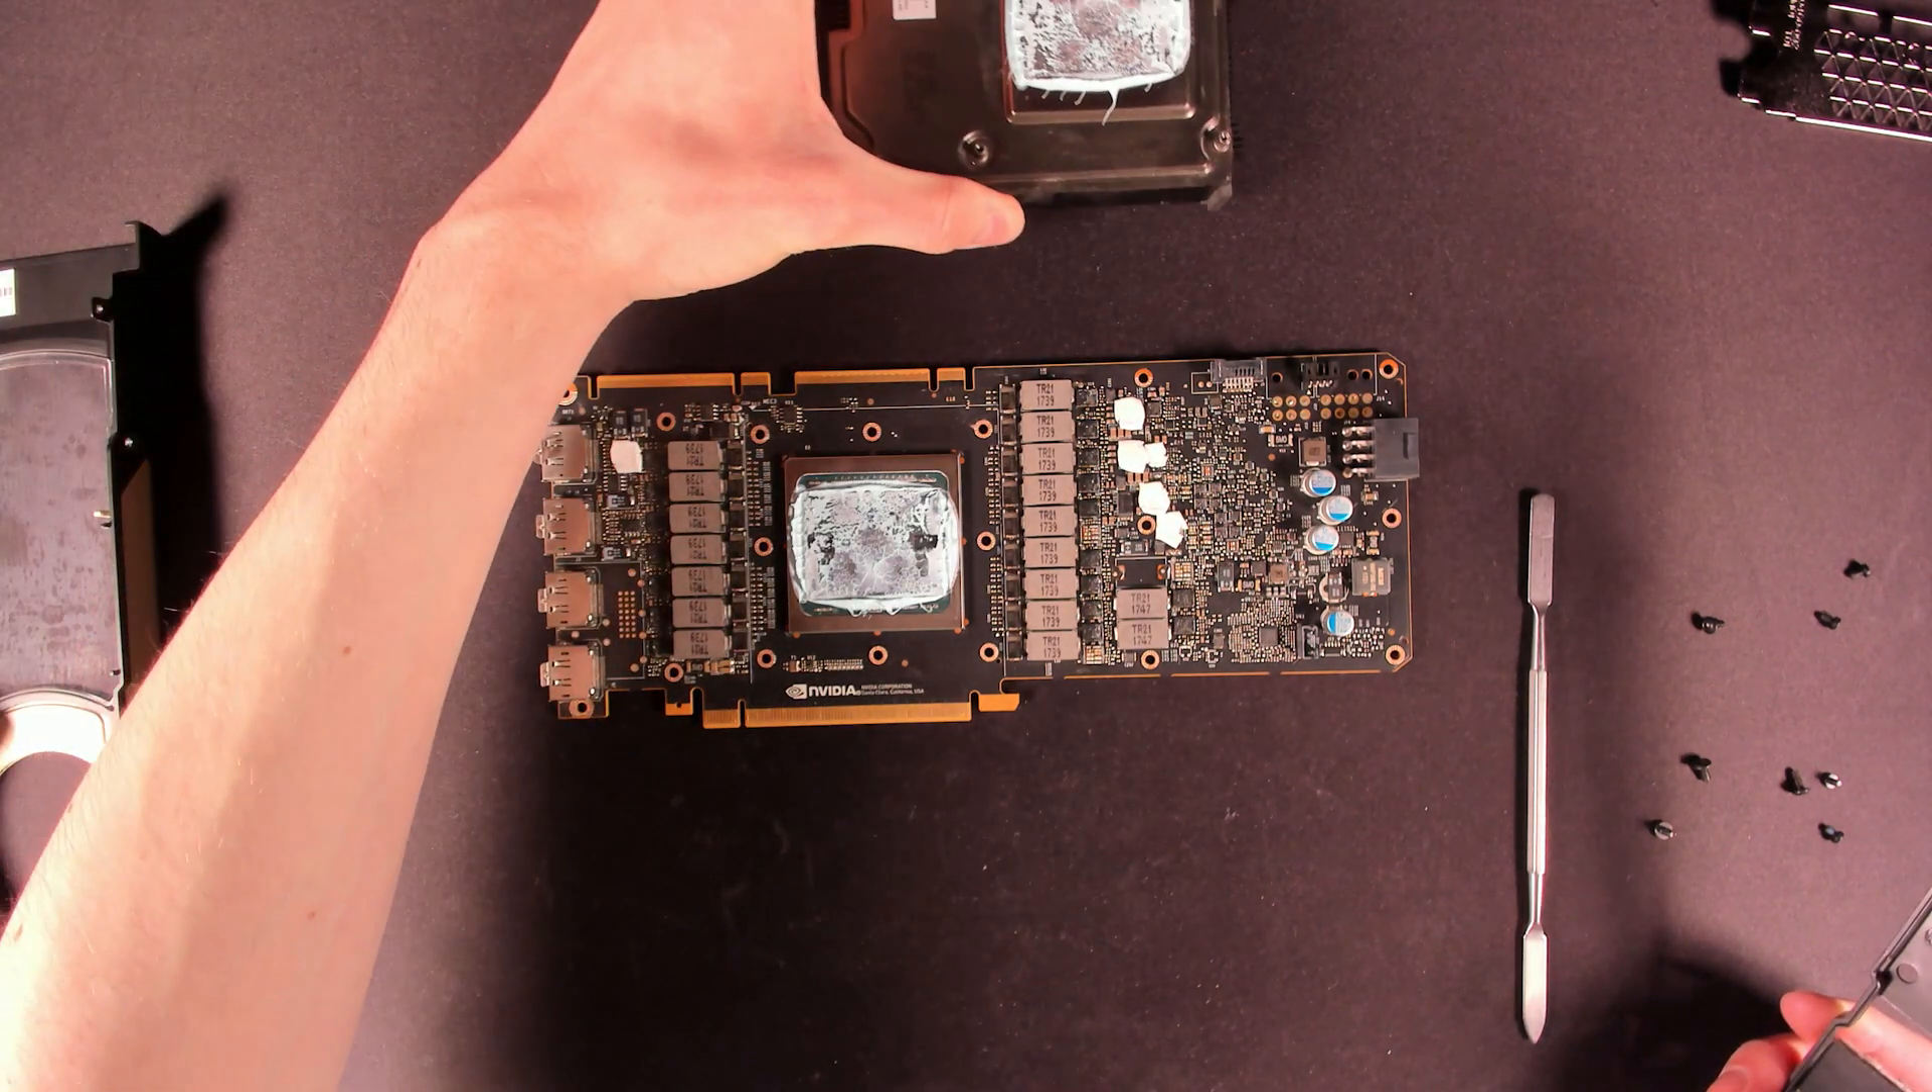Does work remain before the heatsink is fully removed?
No.